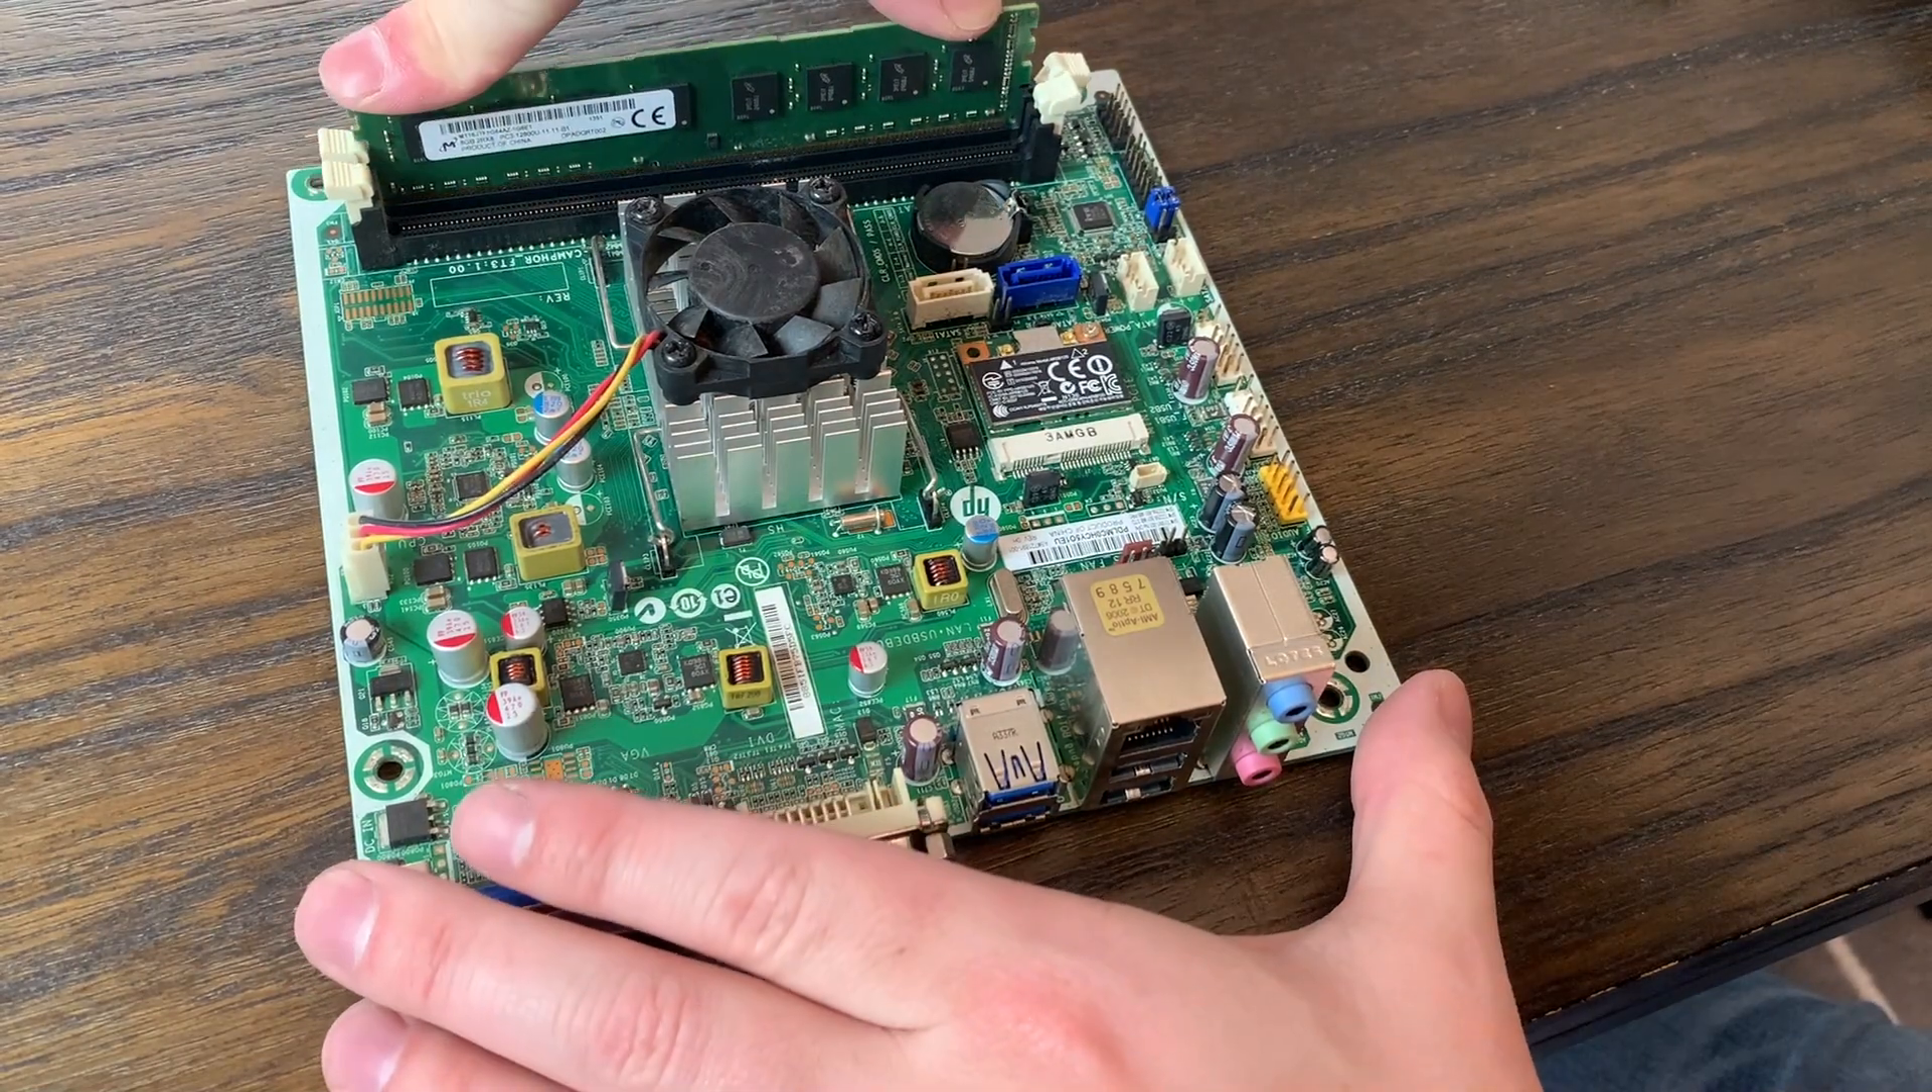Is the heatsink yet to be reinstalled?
No.